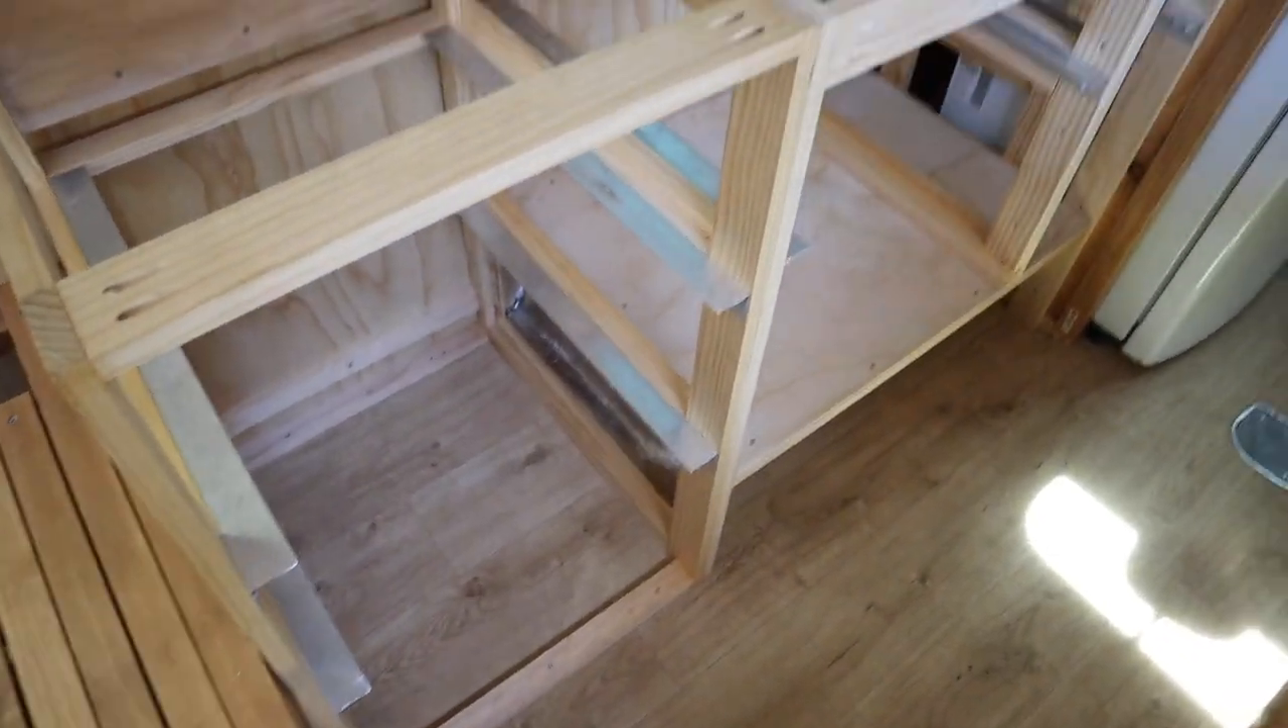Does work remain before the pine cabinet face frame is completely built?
No.